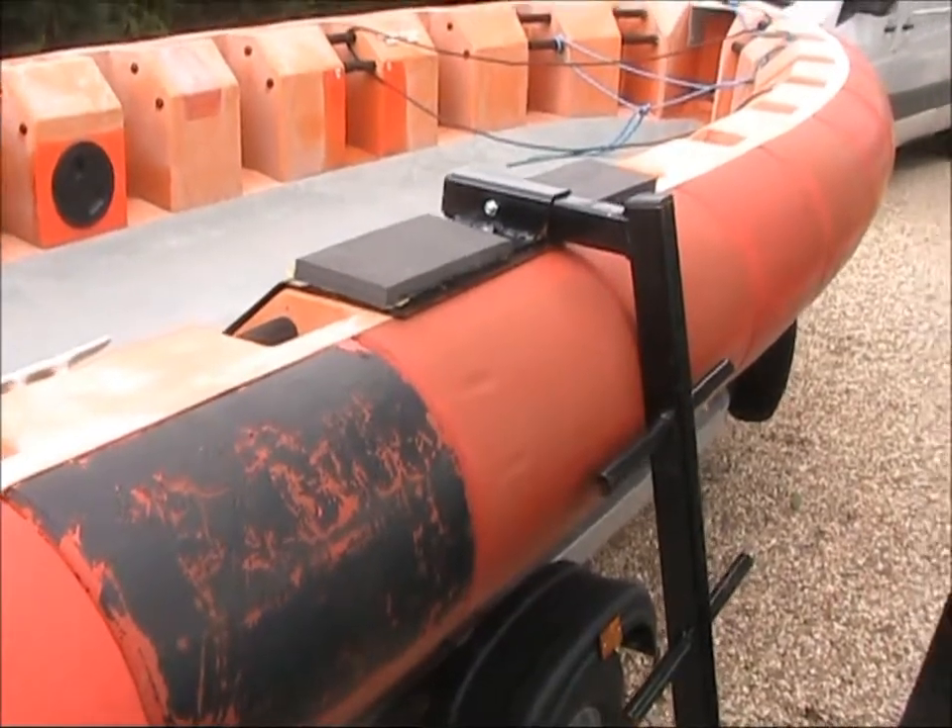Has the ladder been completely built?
Yes.